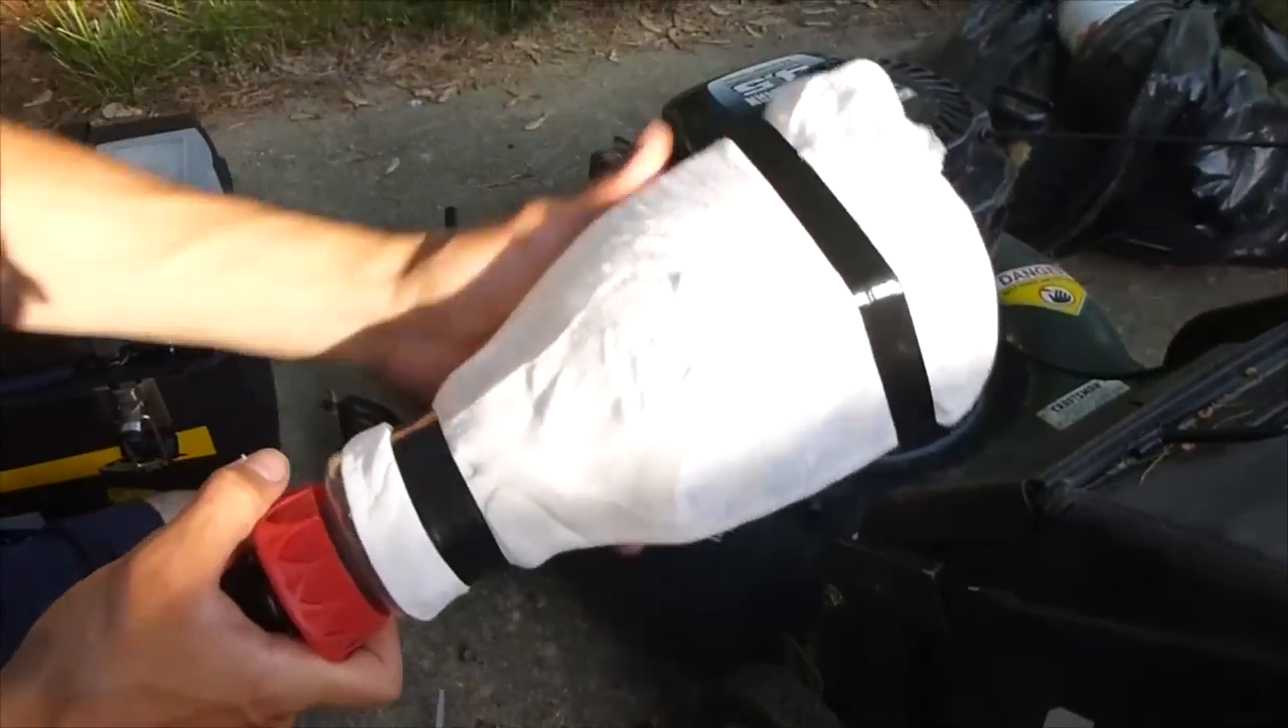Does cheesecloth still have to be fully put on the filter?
No.